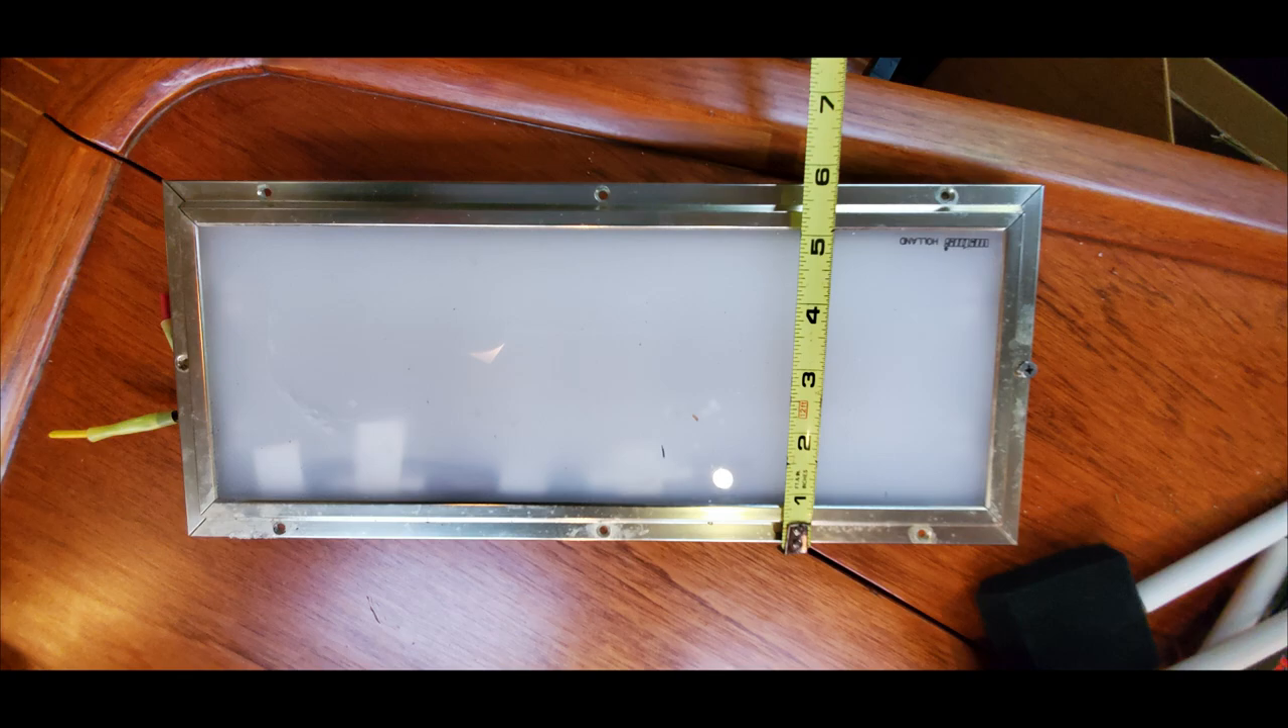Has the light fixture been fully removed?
Yes.